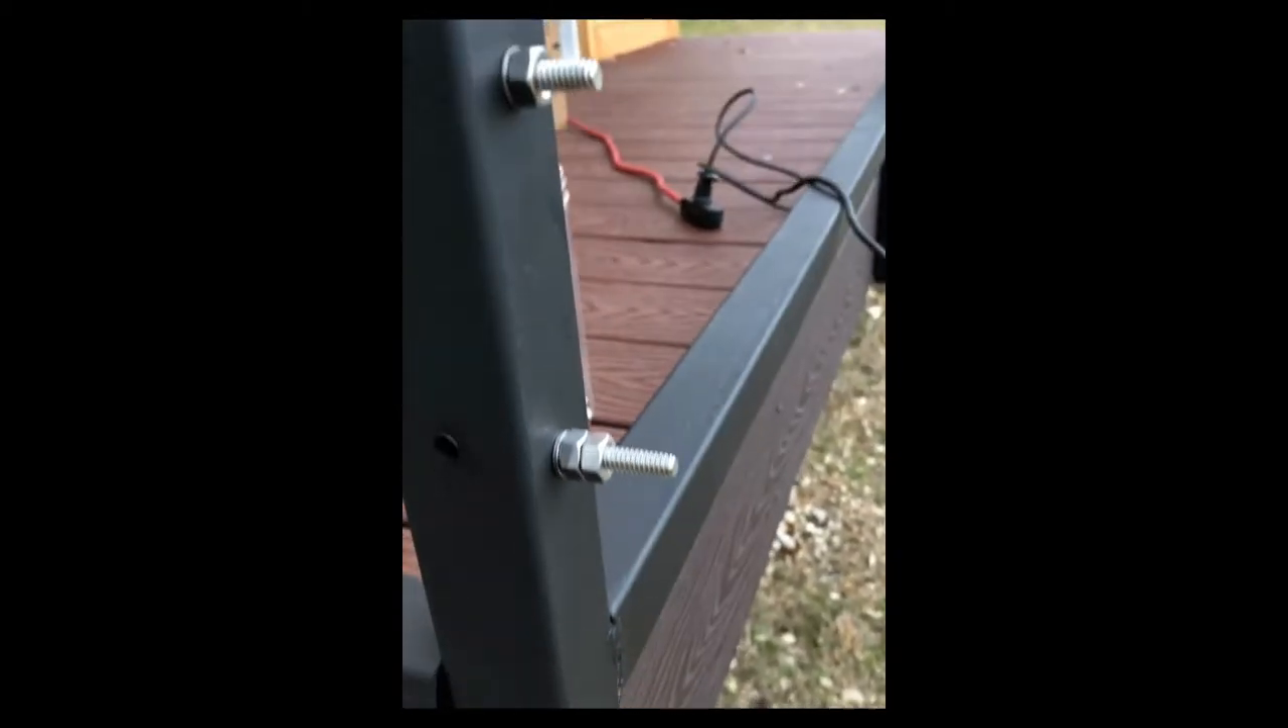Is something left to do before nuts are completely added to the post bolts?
No.